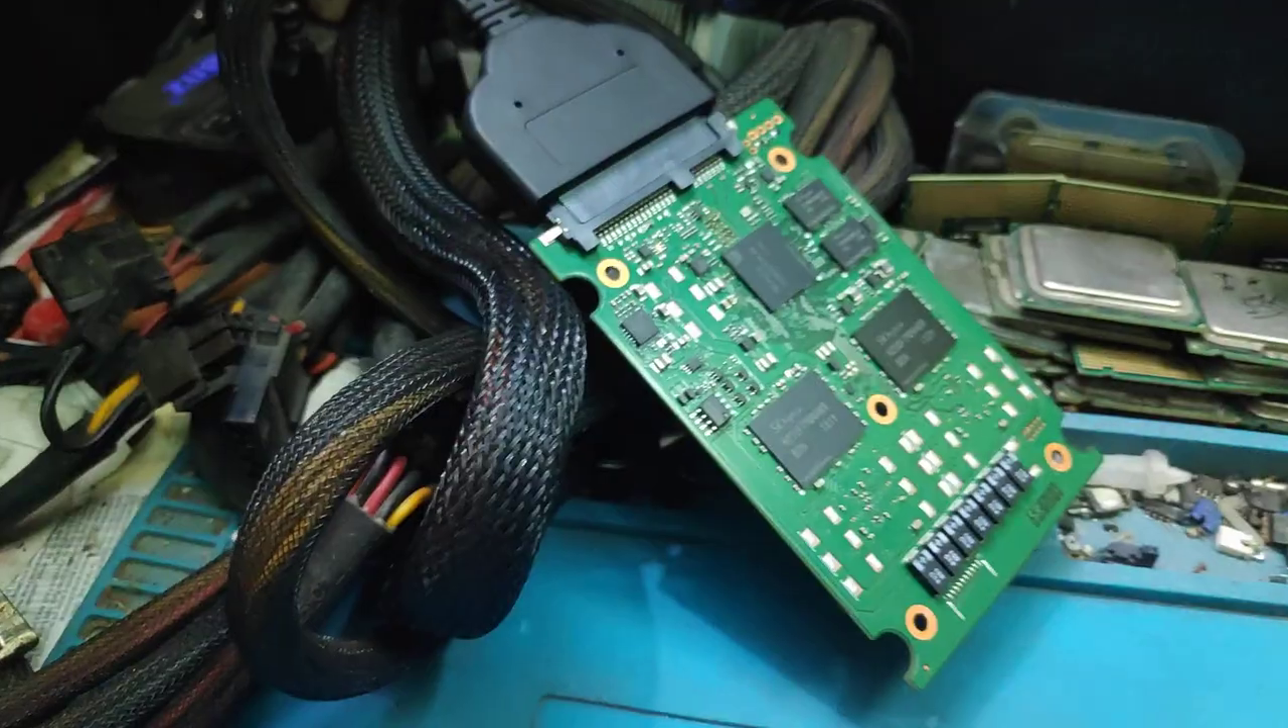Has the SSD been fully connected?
Yes.